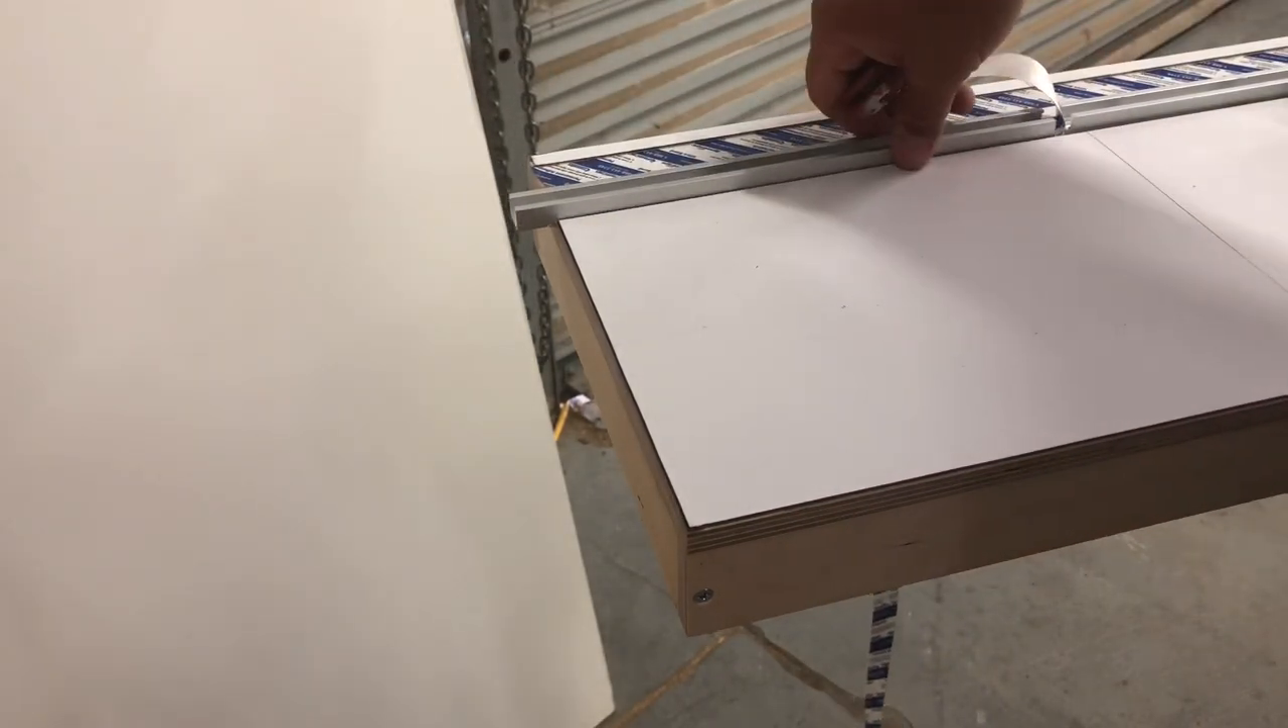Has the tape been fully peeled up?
No.